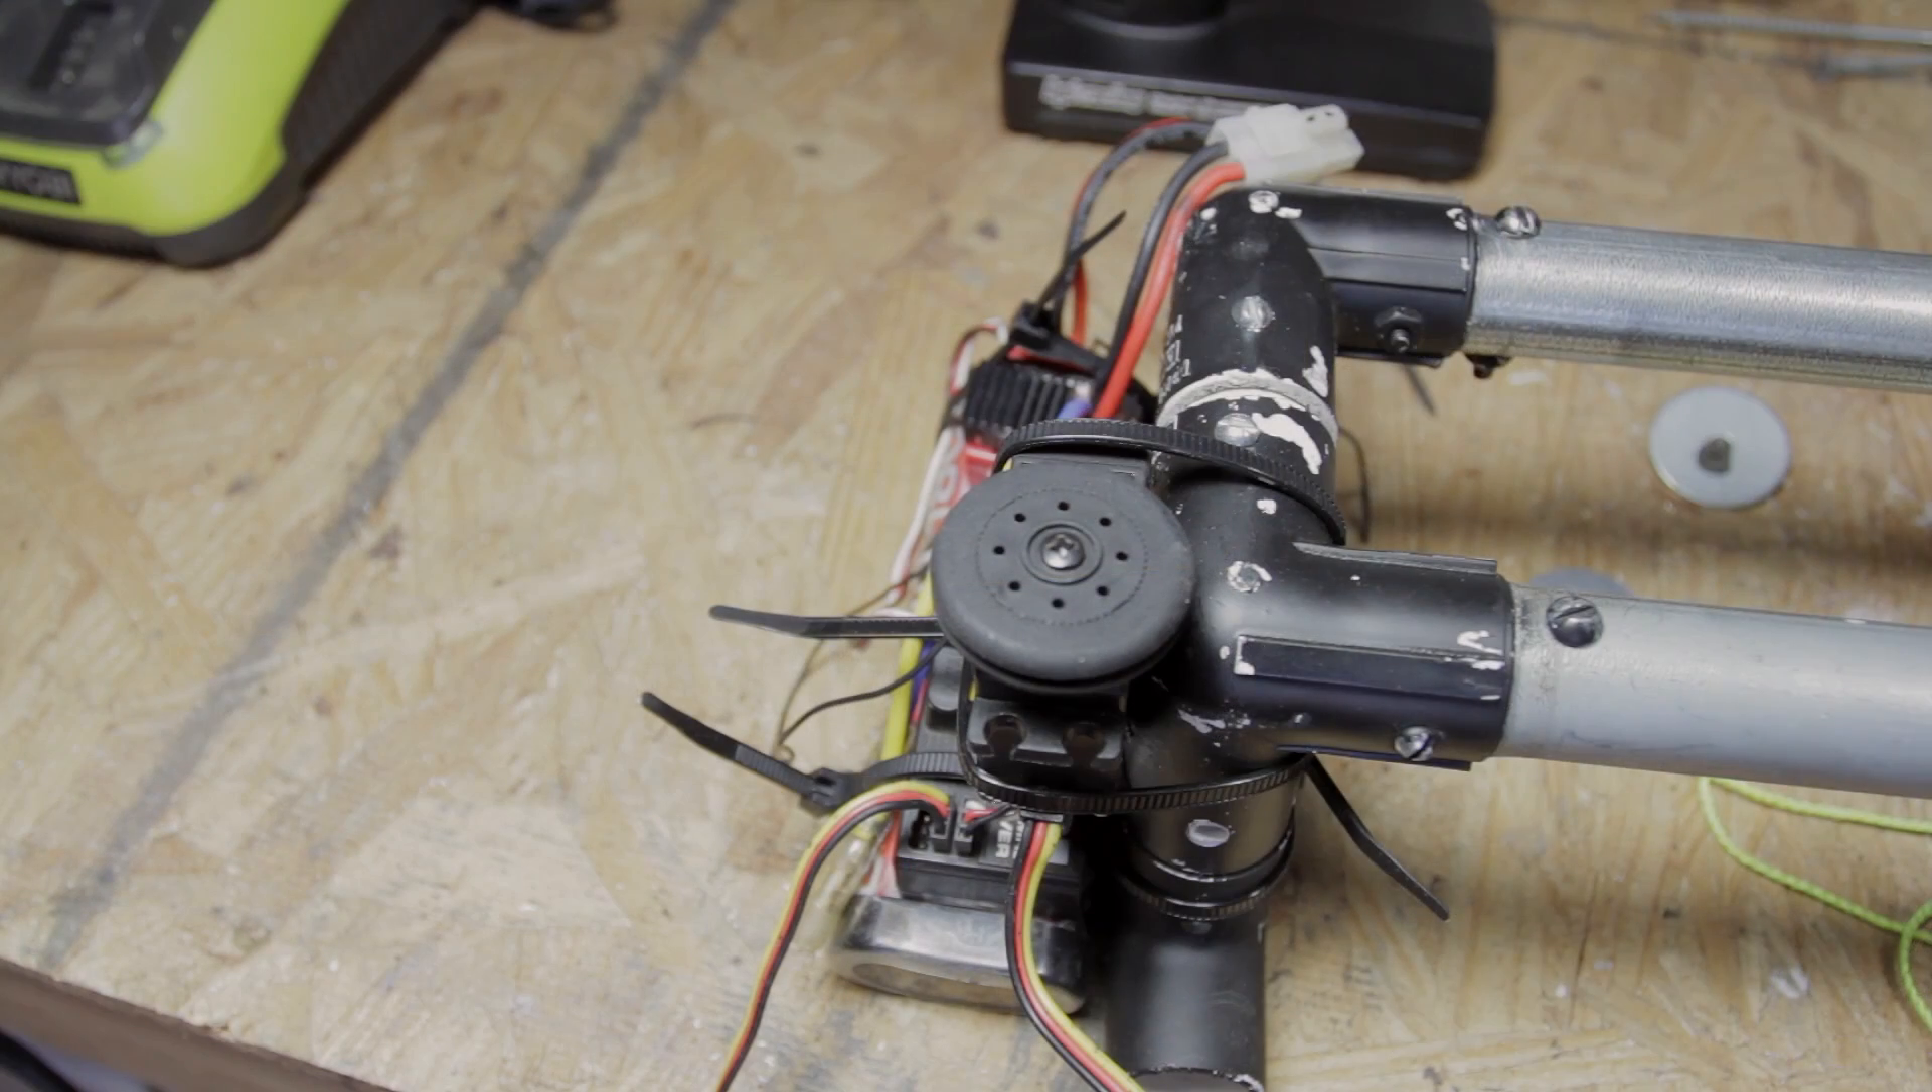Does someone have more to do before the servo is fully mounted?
No.